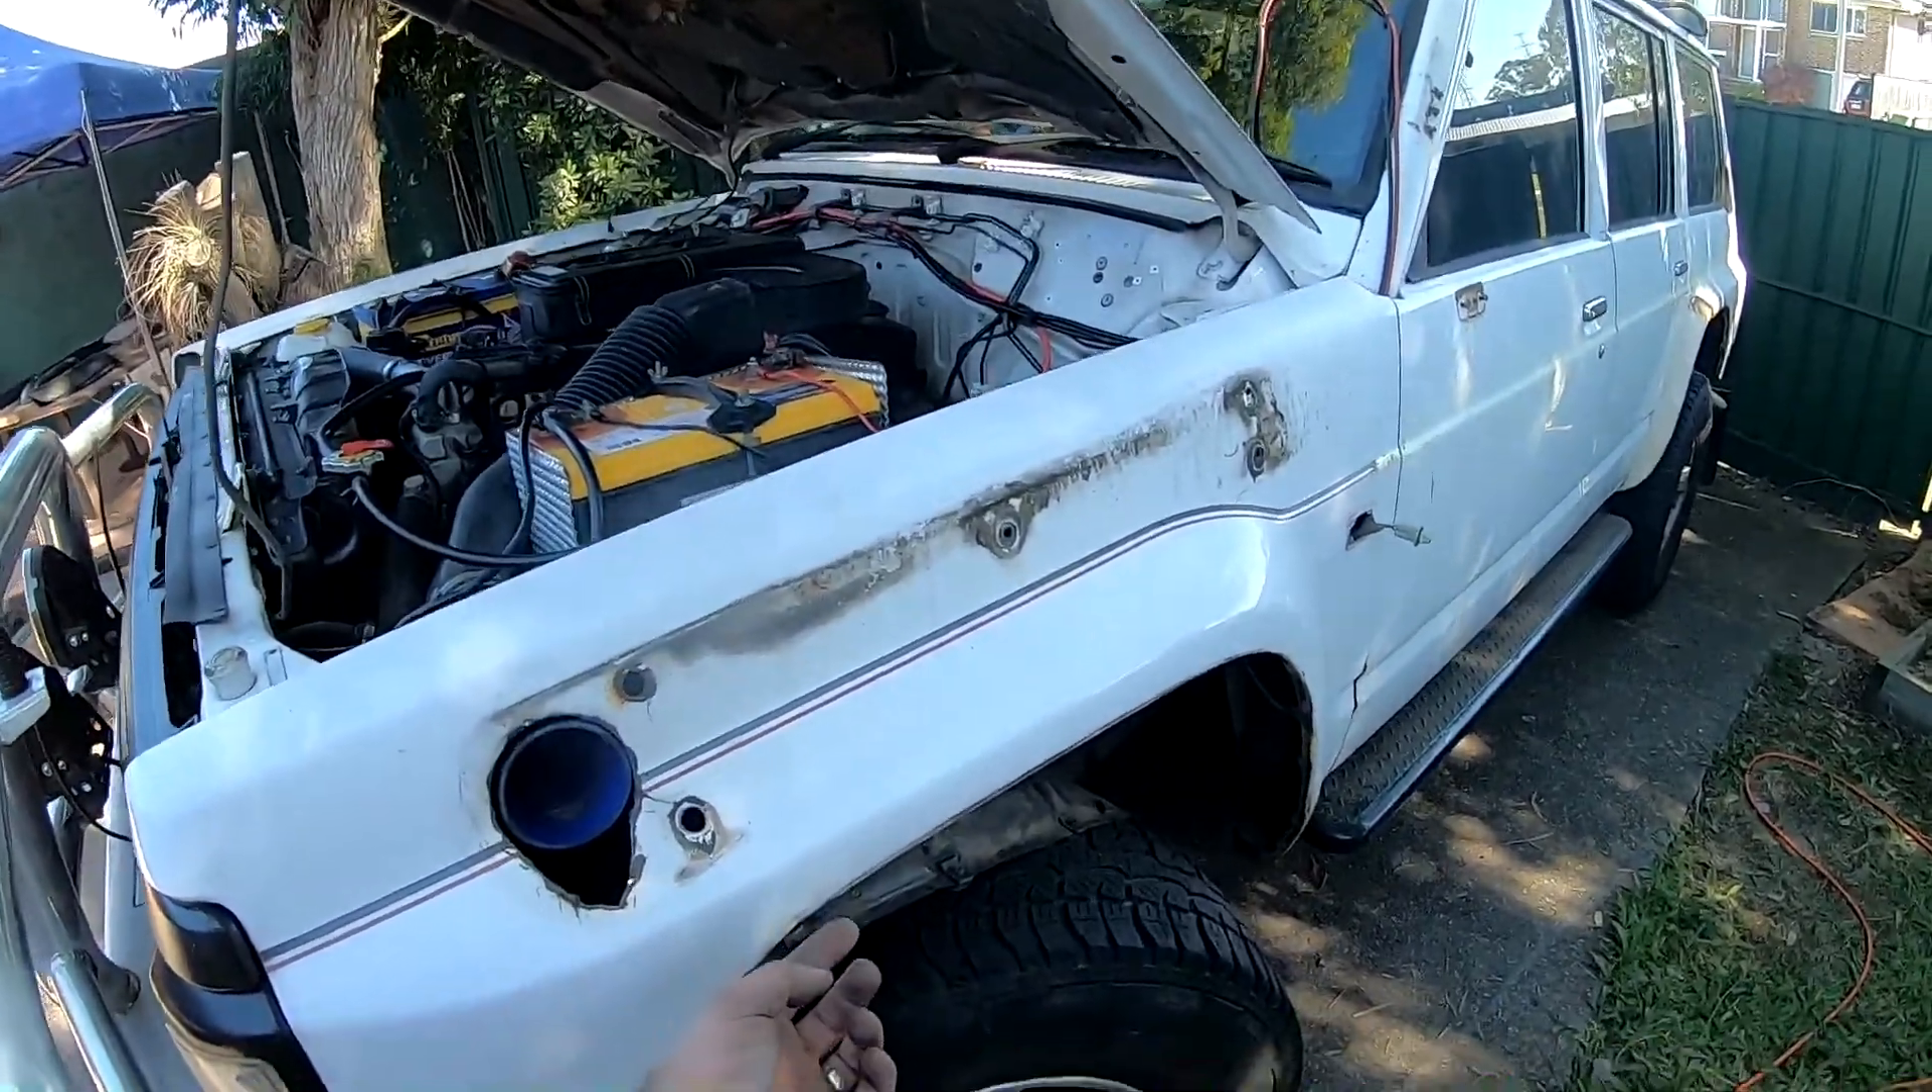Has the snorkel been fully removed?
Yes.